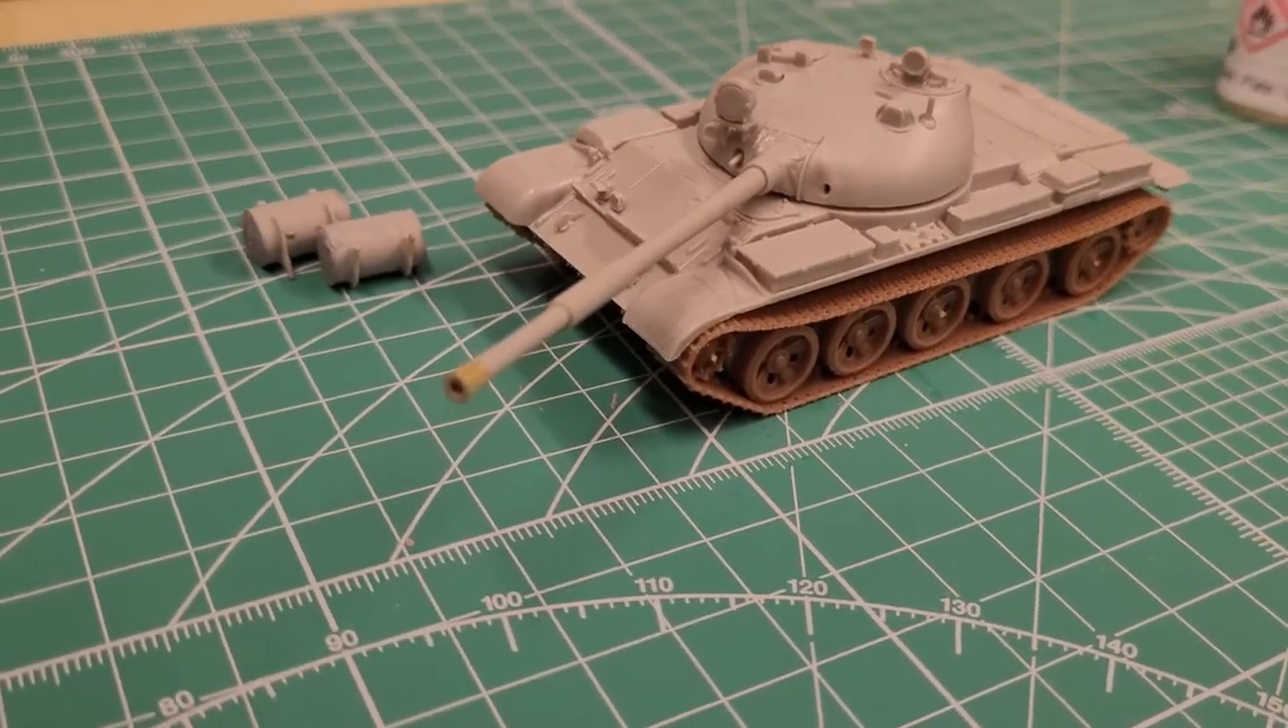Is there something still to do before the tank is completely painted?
Yes.